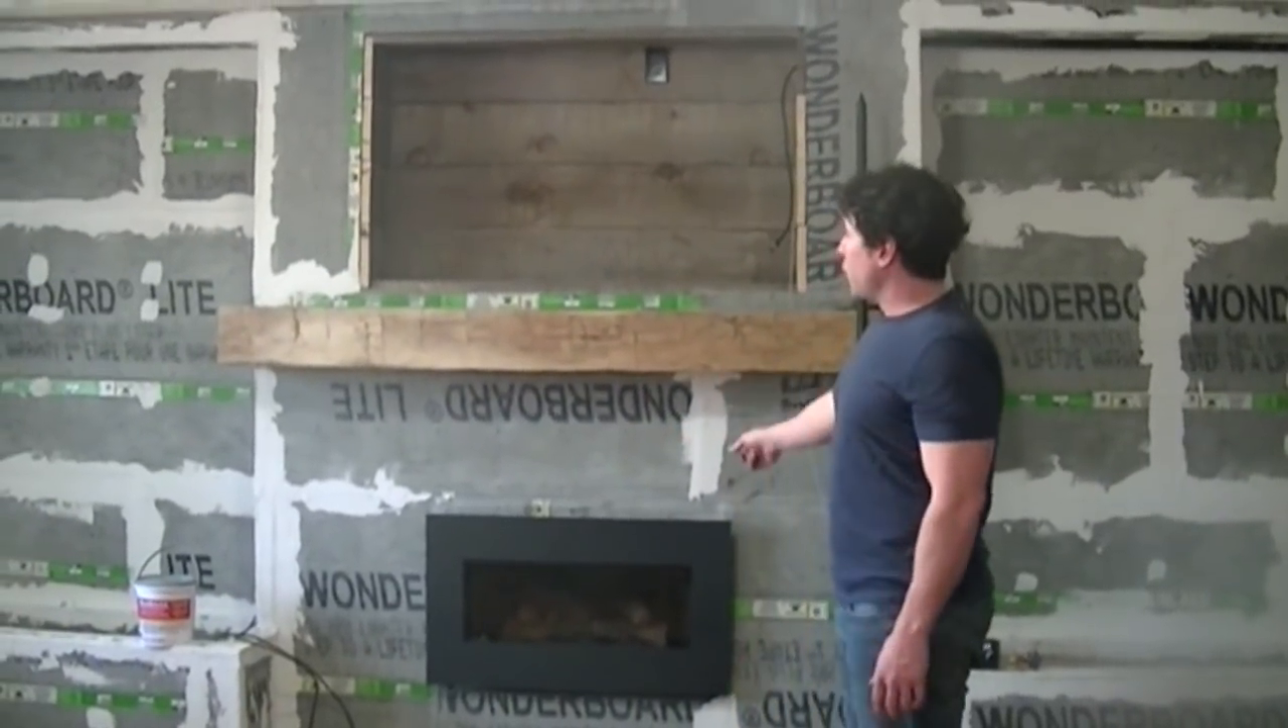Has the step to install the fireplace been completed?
Yes.